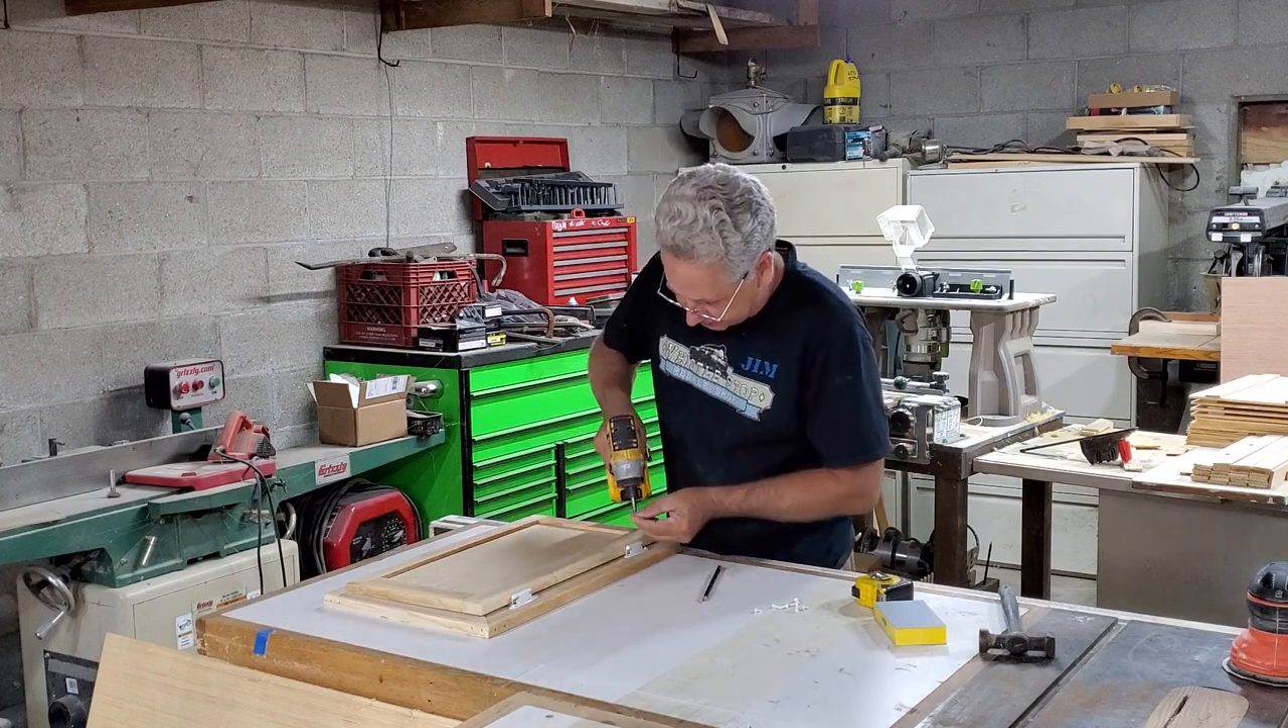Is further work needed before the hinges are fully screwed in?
Yes.